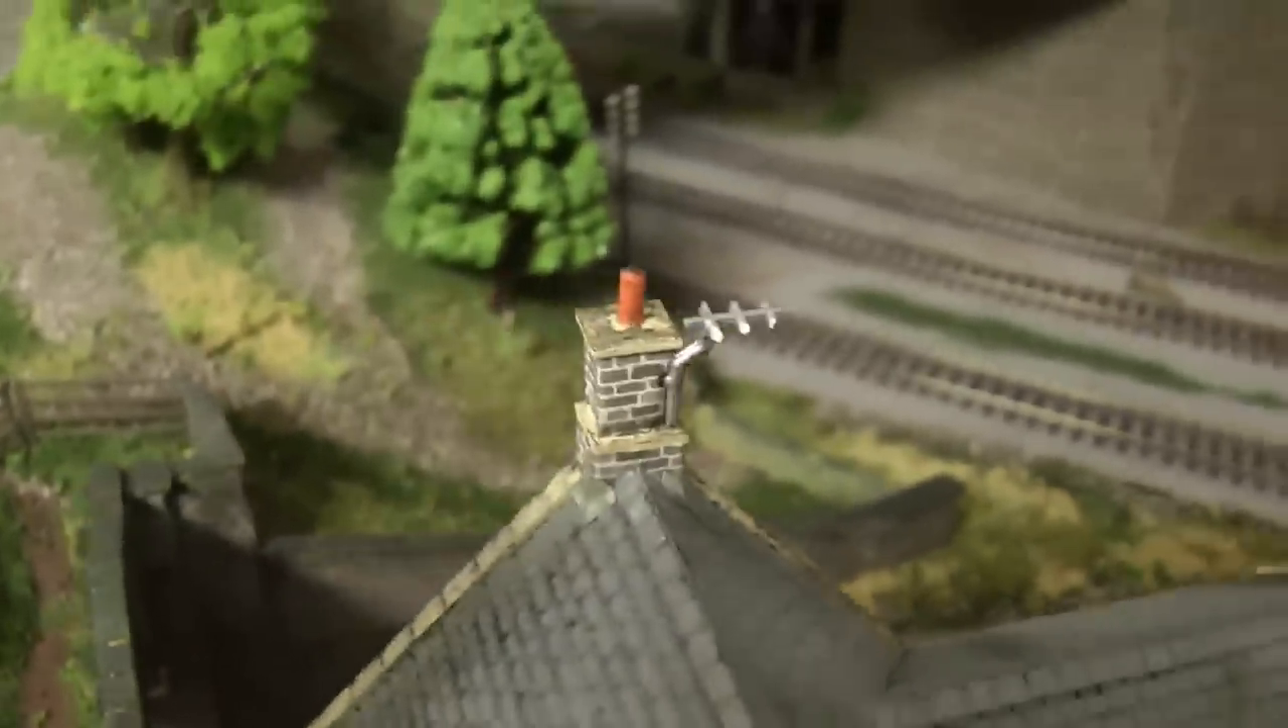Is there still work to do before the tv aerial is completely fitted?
No.